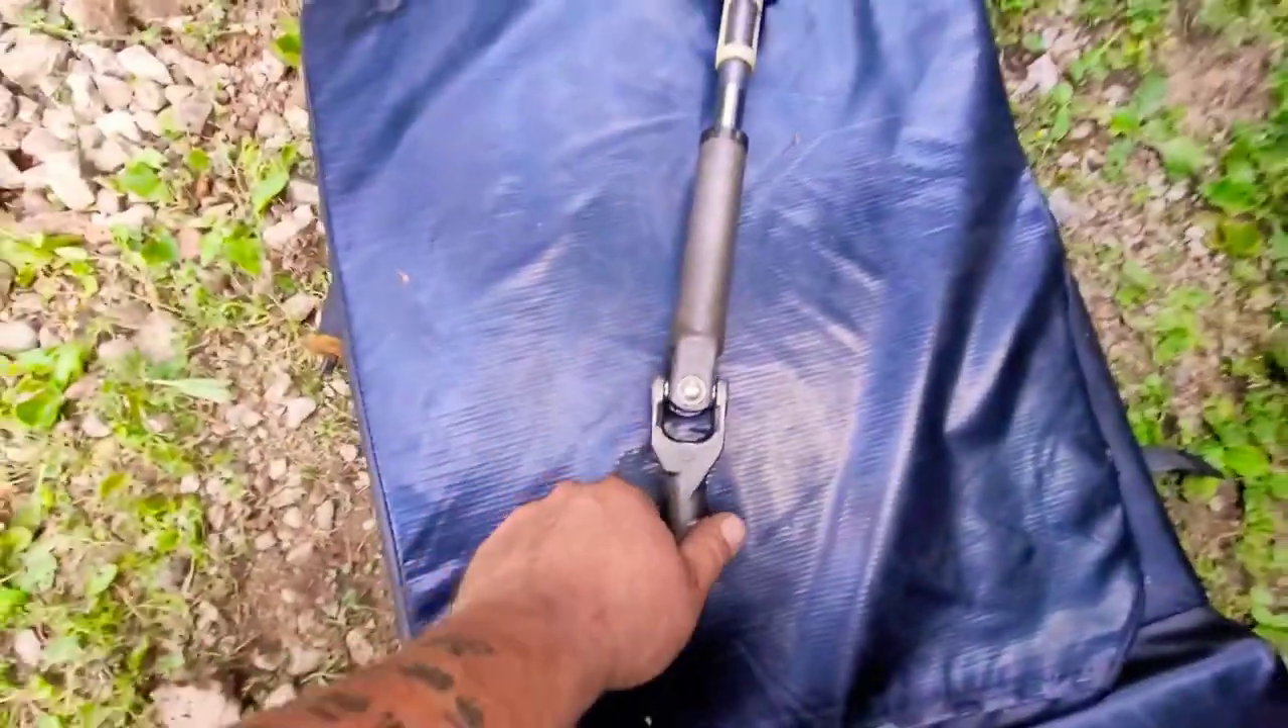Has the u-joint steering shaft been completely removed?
Yes.